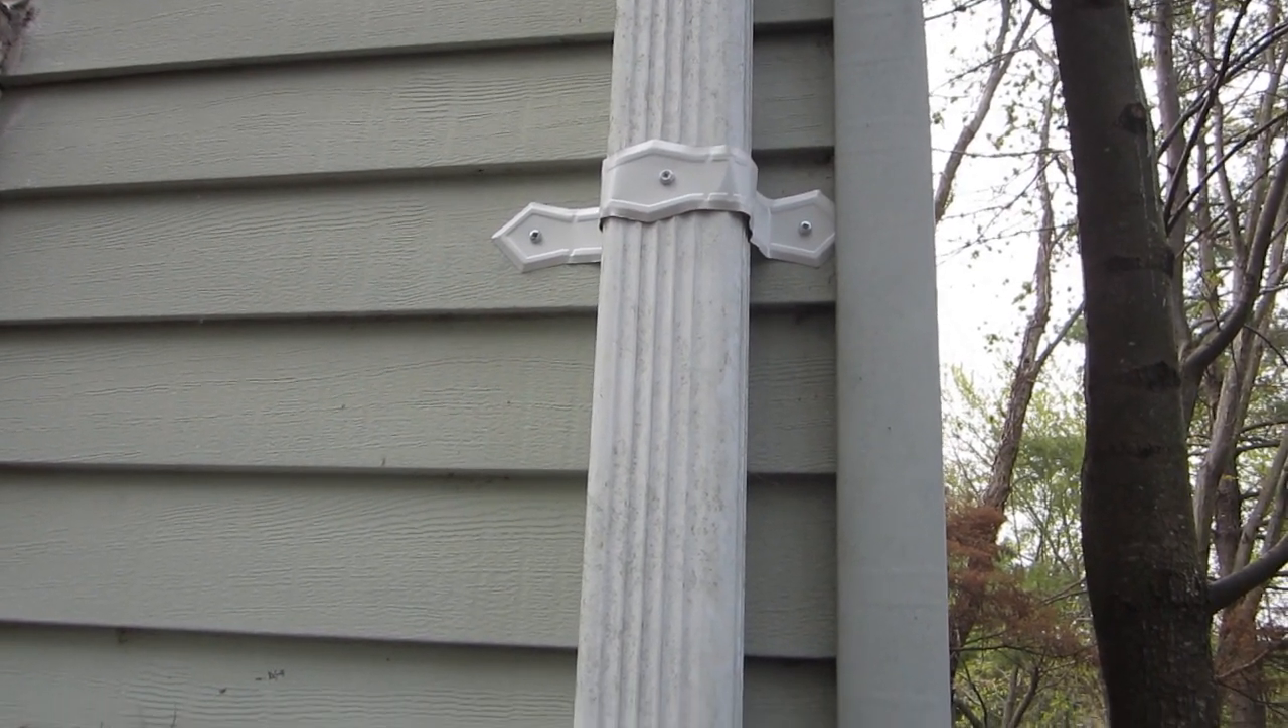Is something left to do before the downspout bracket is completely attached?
No.